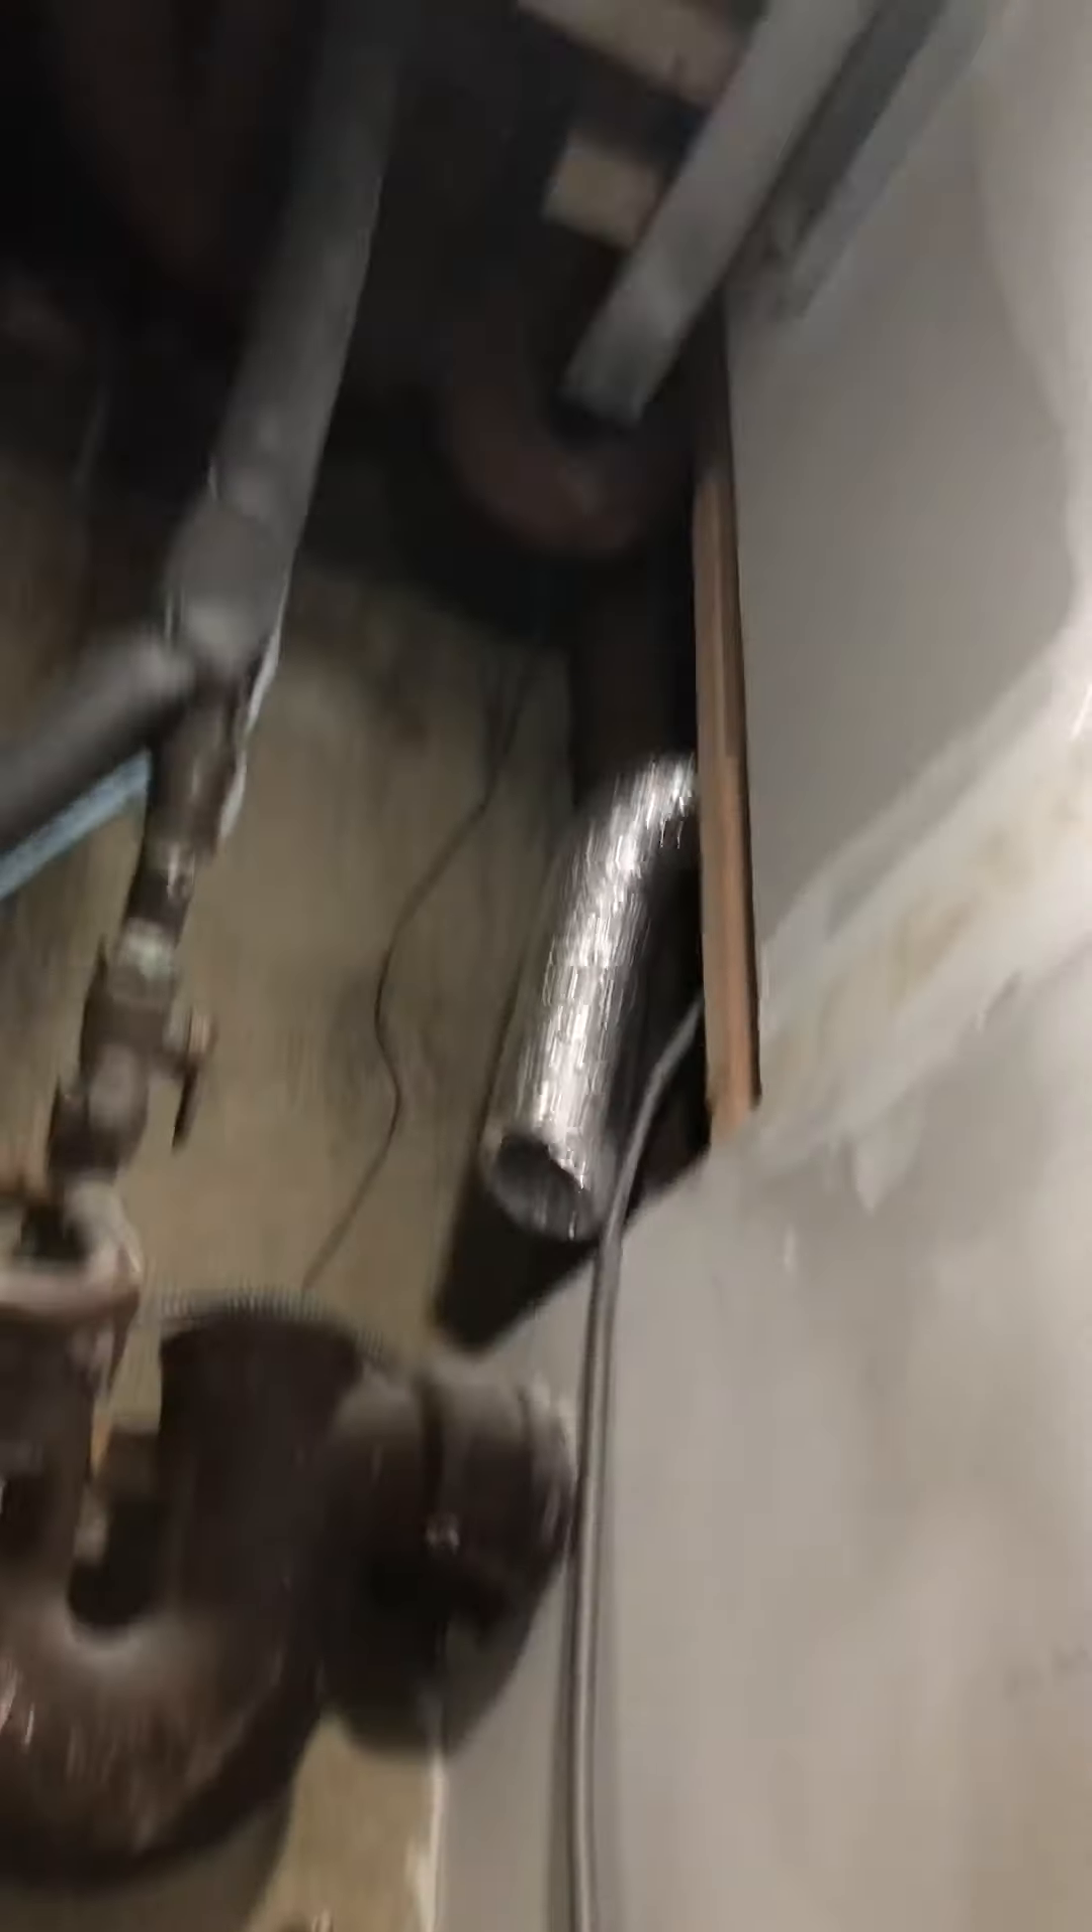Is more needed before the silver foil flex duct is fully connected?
Yes.